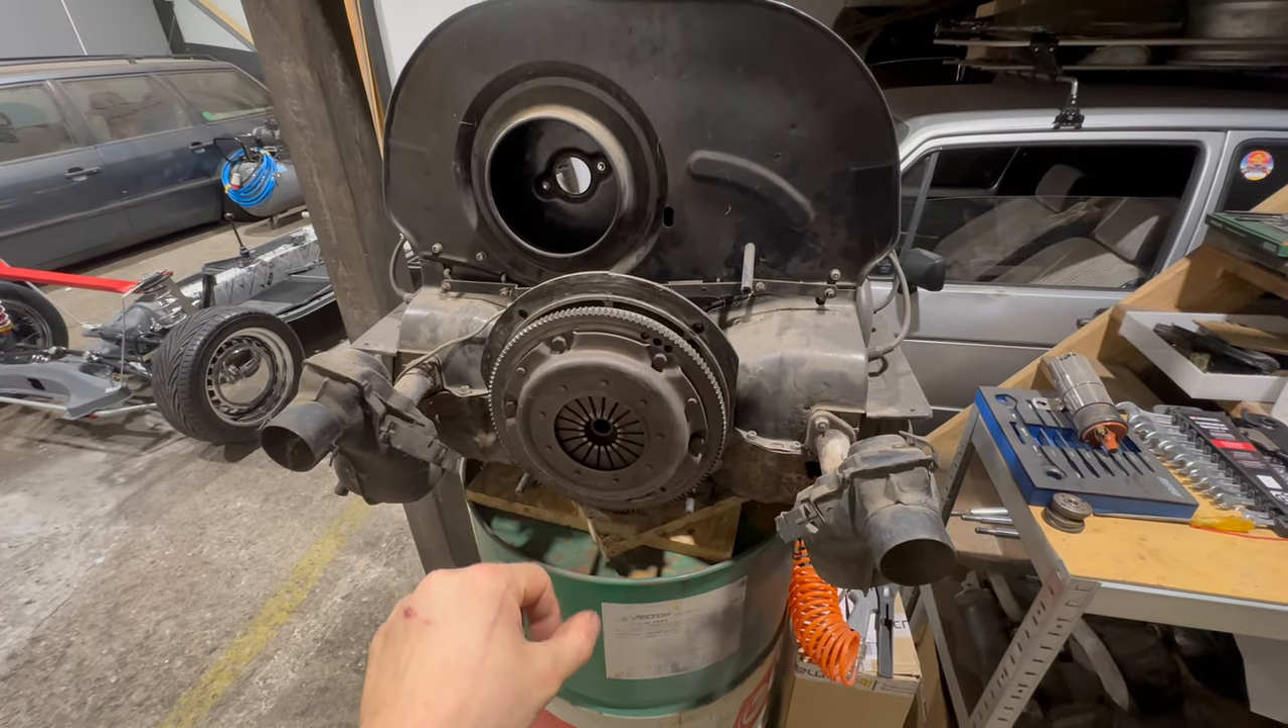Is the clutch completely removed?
No.